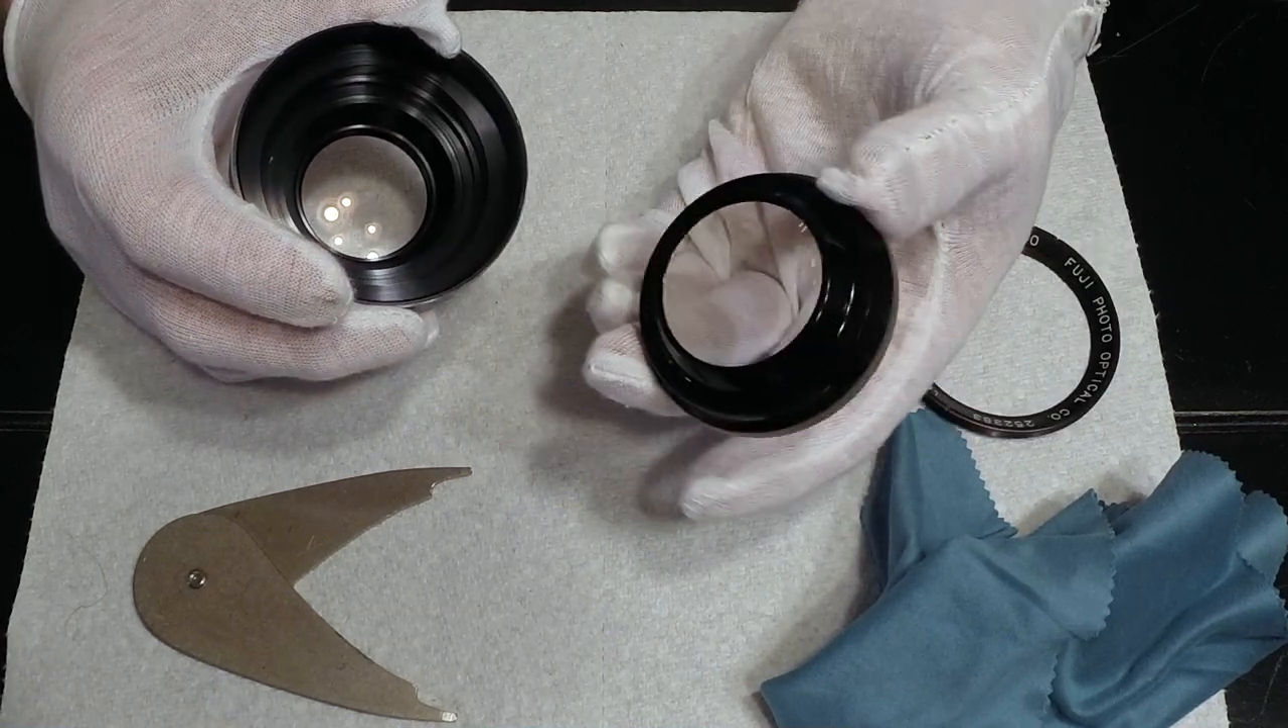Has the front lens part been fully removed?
Yes.